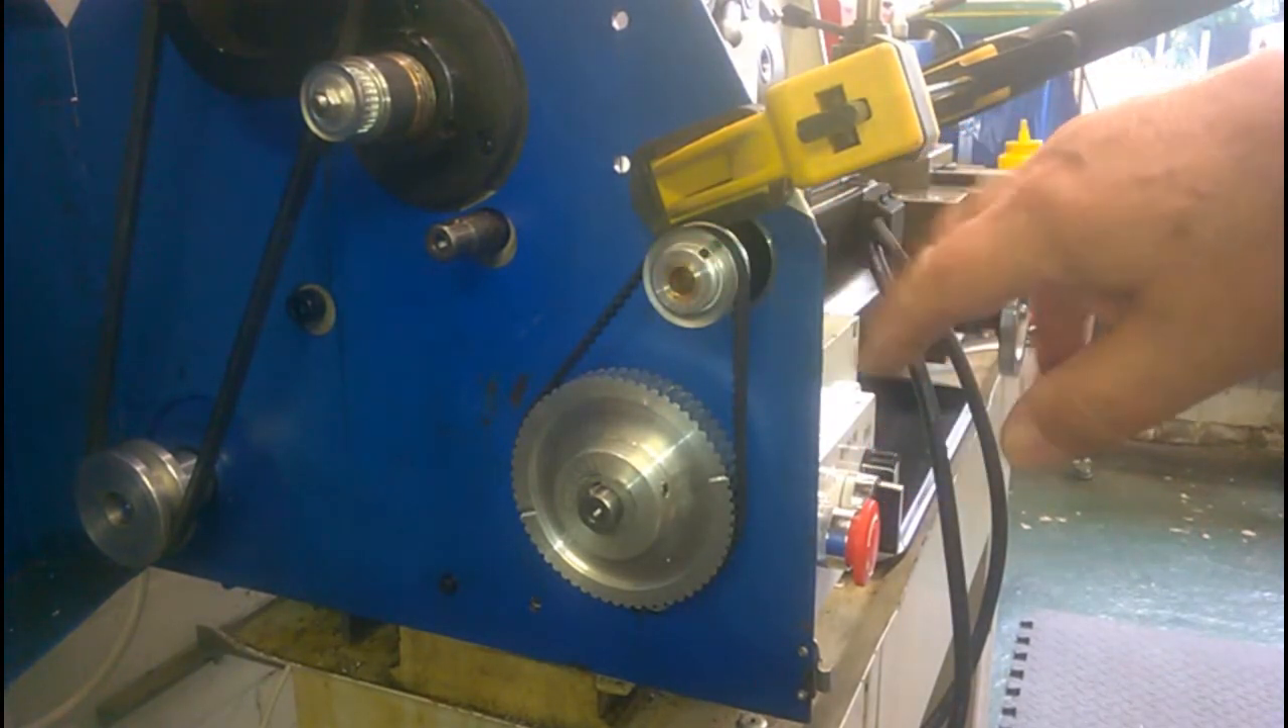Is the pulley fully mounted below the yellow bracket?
Yes.